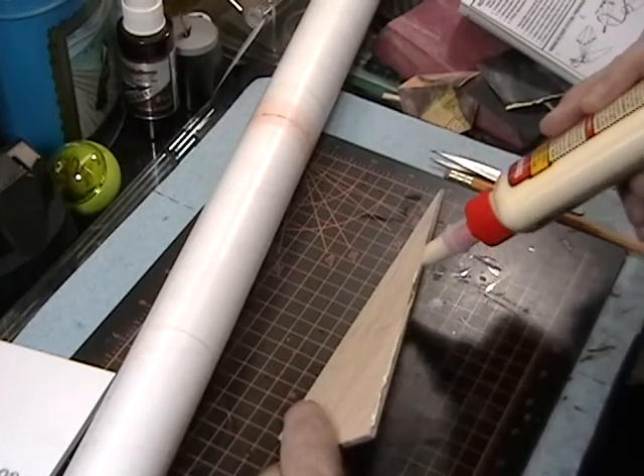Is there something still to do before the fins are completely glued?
Yes.